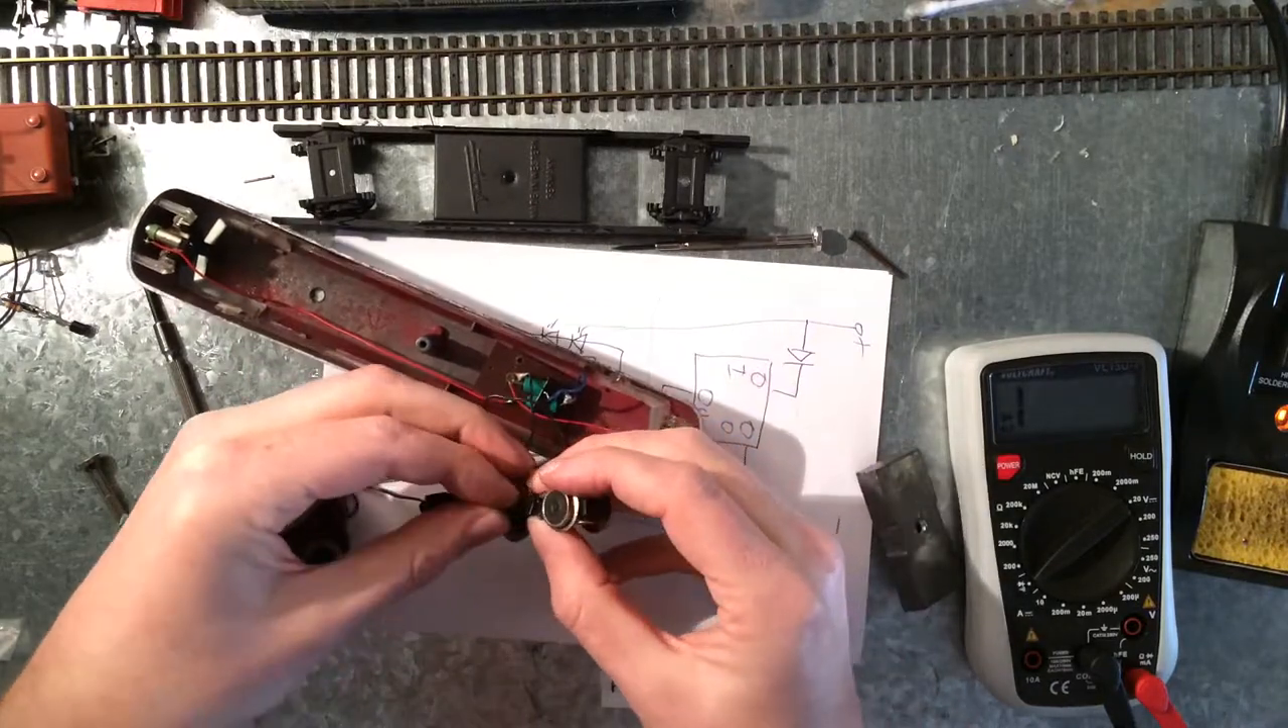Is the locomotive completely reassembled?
No.